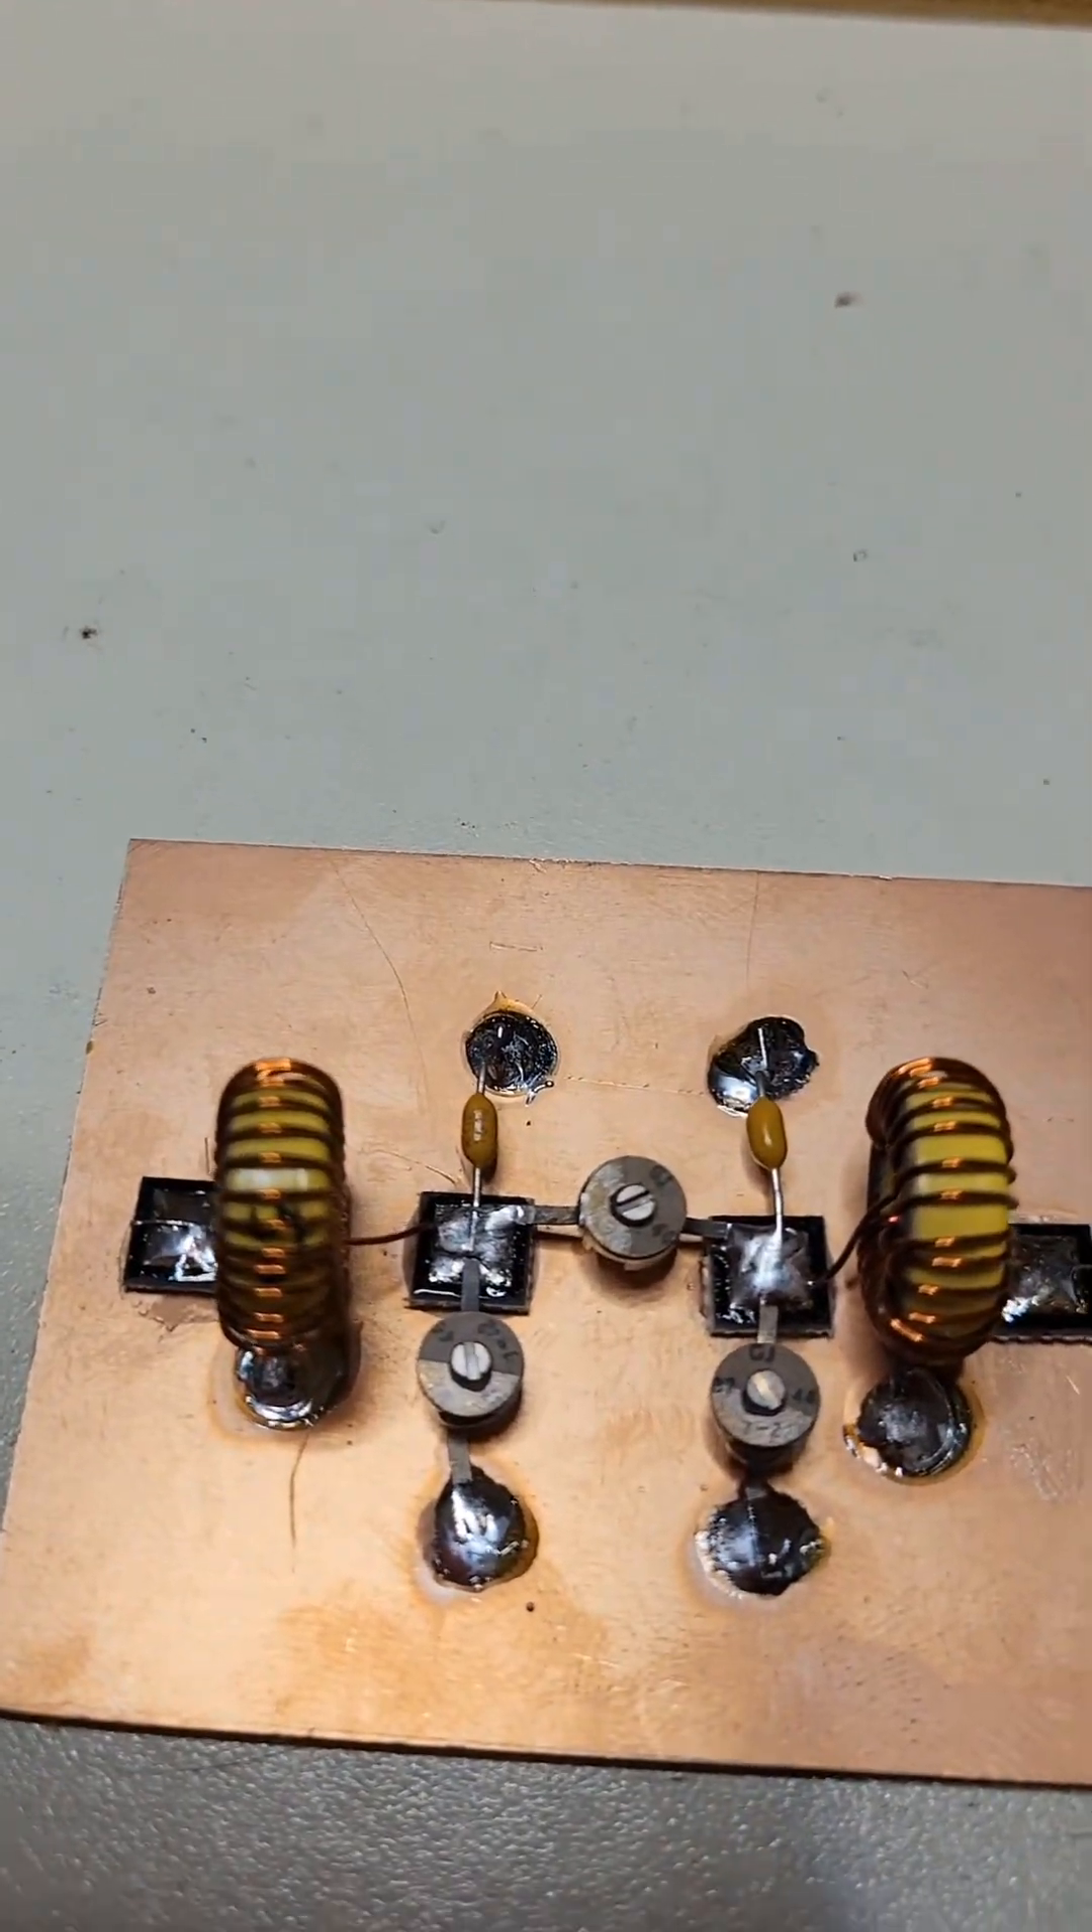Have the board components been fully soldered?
Yes.